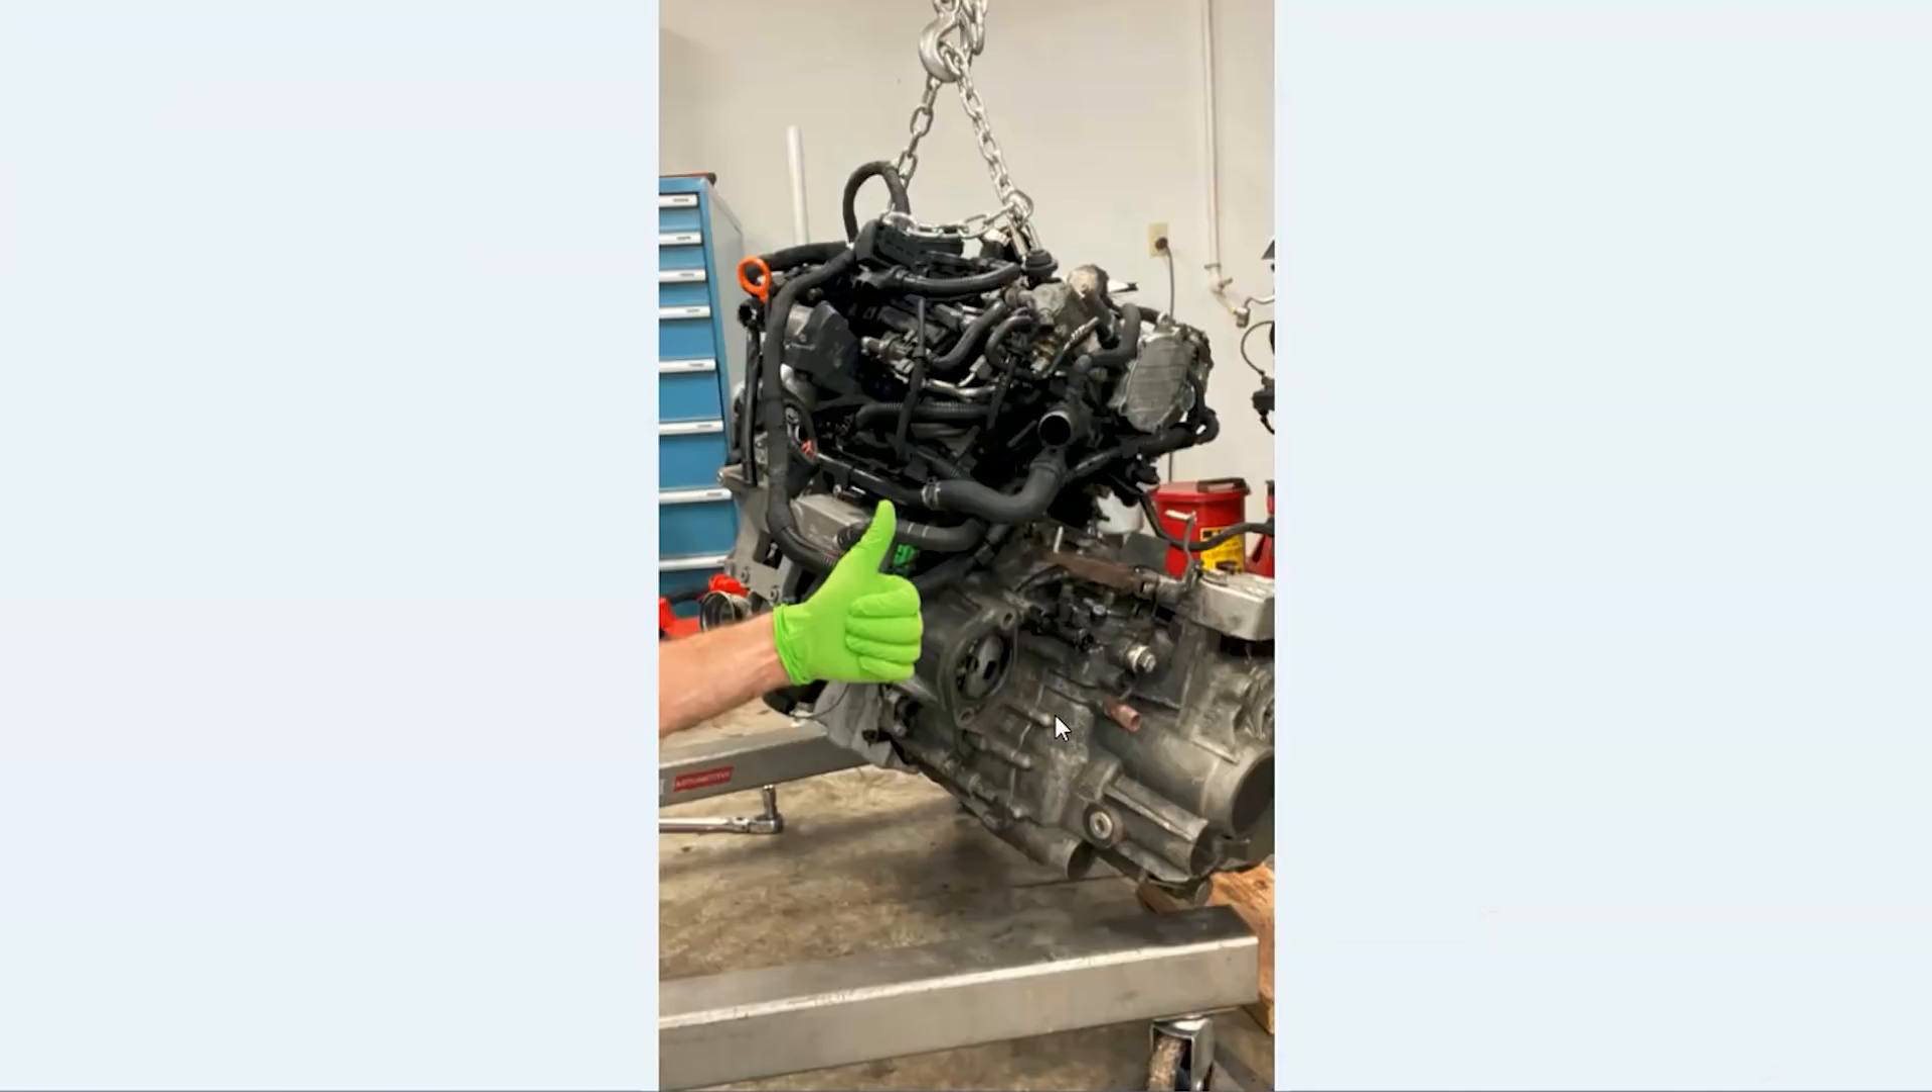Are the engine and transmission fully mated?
Yes.